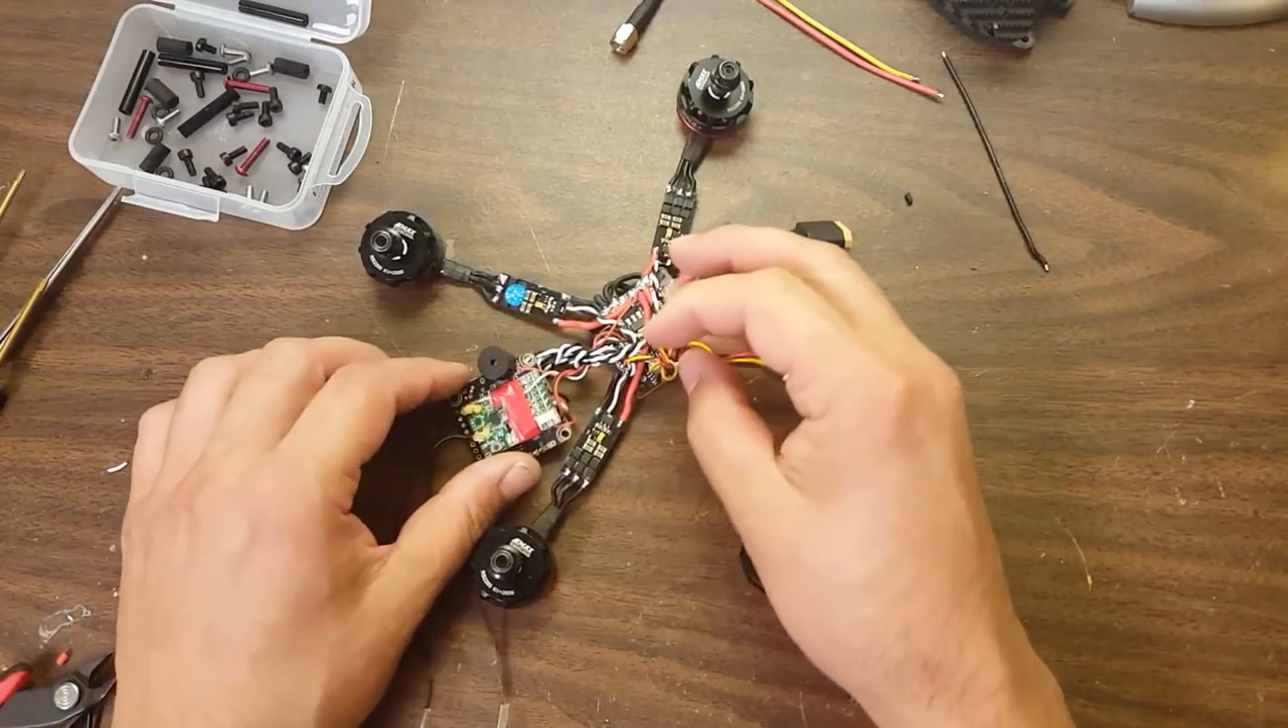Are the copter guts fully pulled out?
Yes.